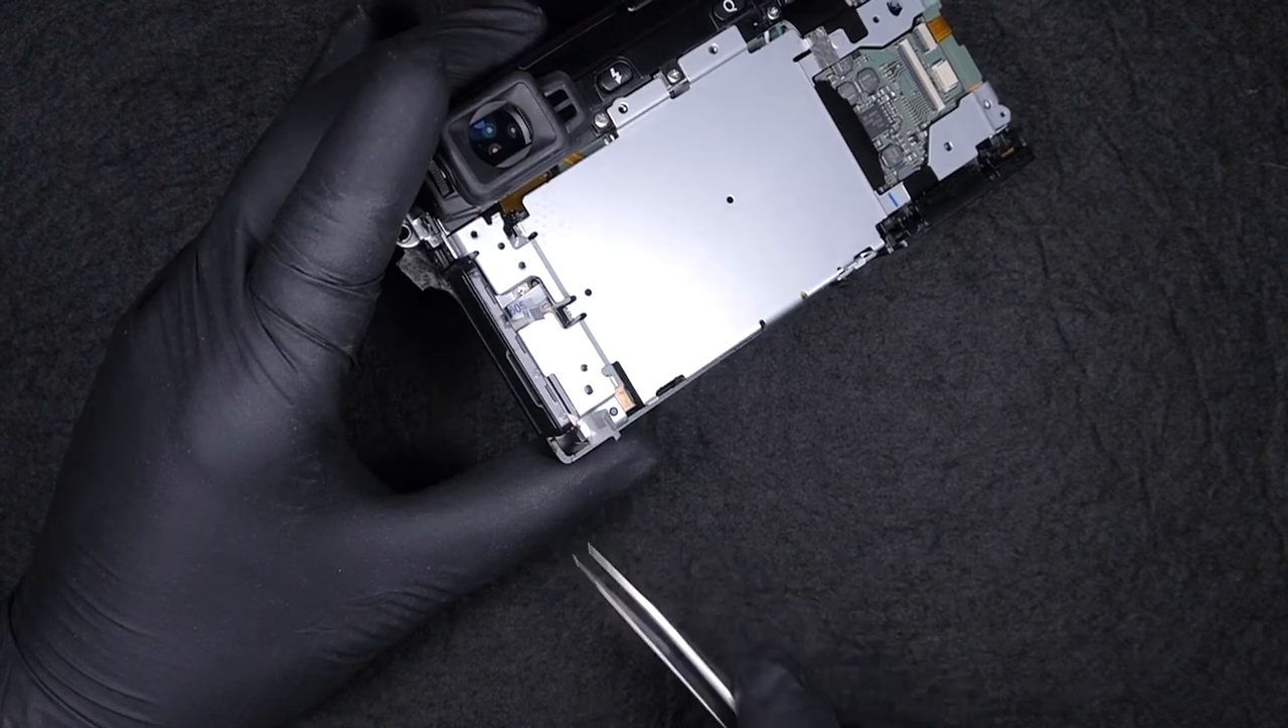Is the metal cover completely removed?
No.